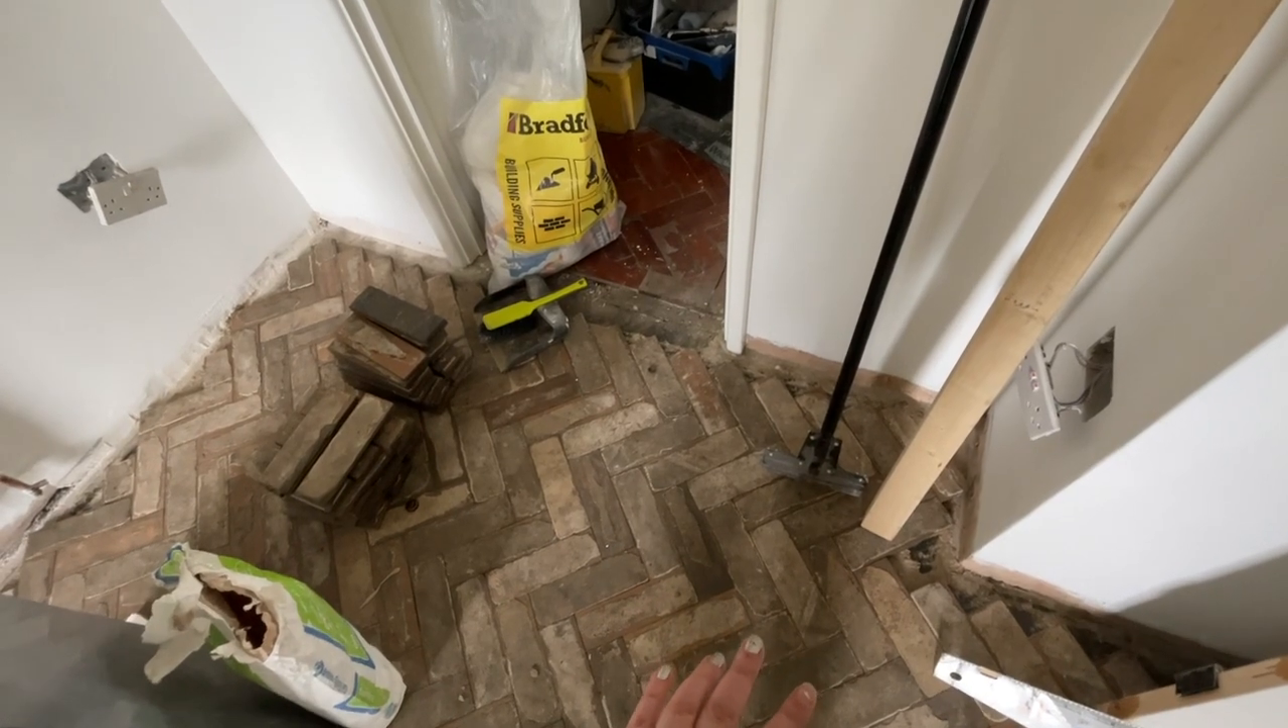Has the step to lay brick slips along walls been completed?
No.